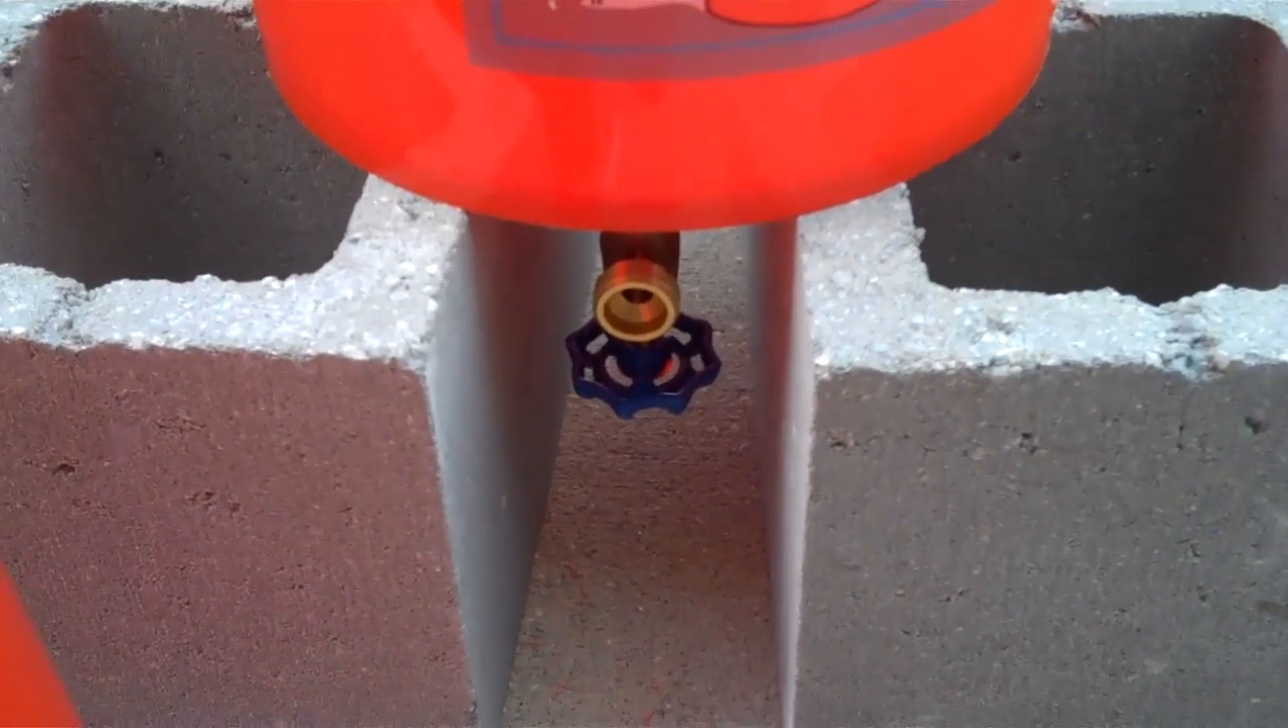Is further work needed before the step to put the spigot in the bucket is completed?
No.